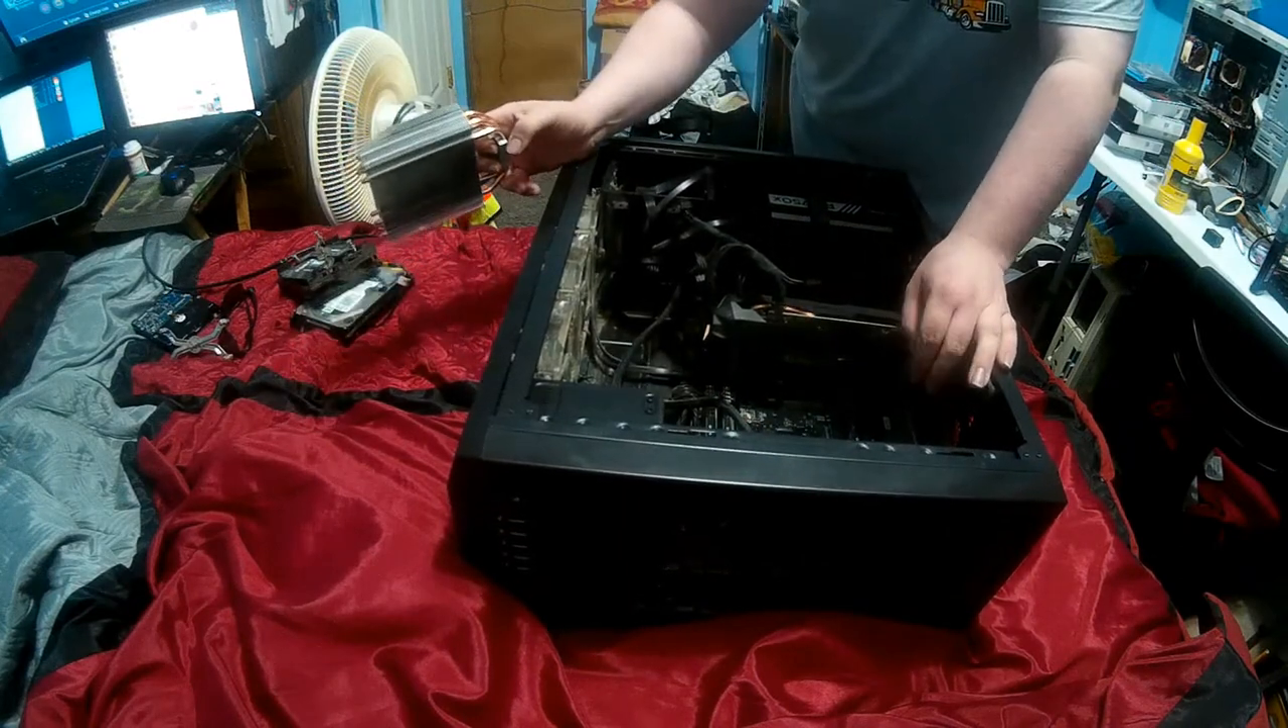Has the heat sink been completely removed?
Yes.